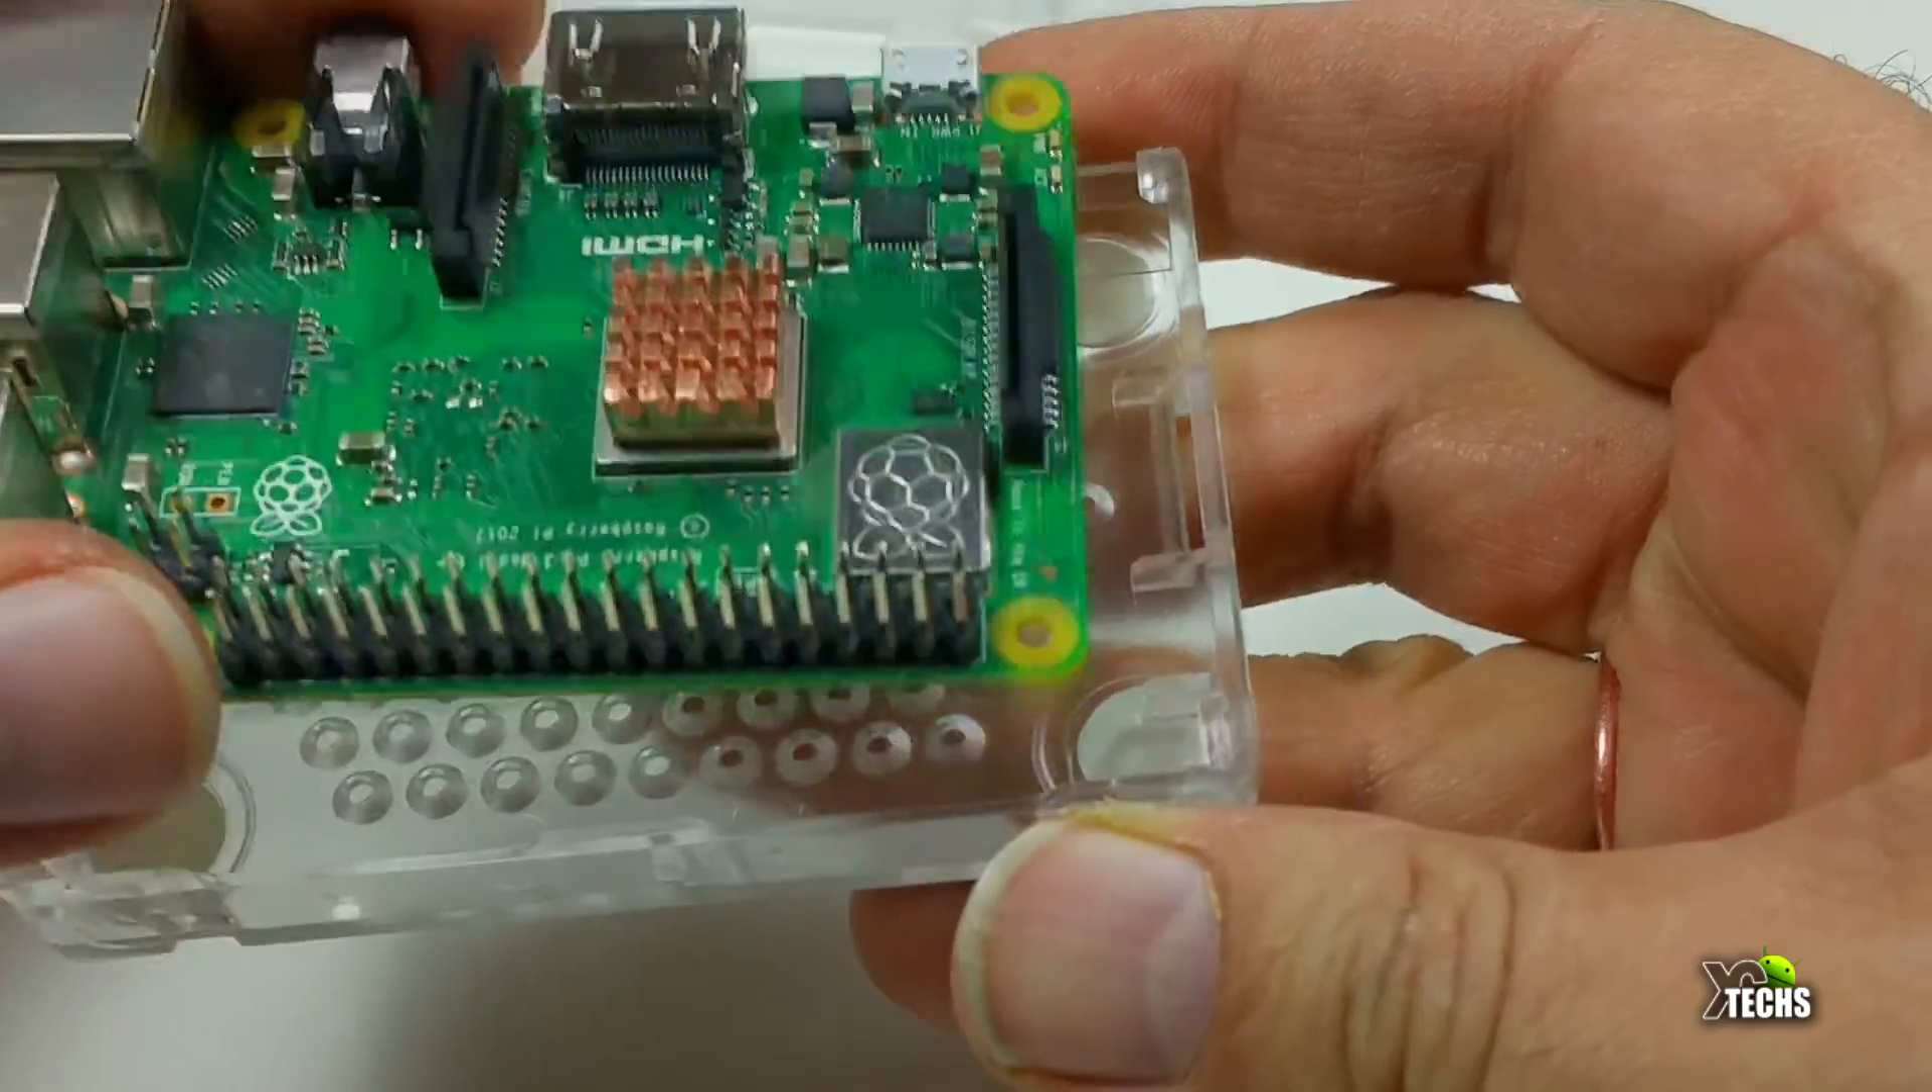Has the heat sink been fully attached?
Yes.